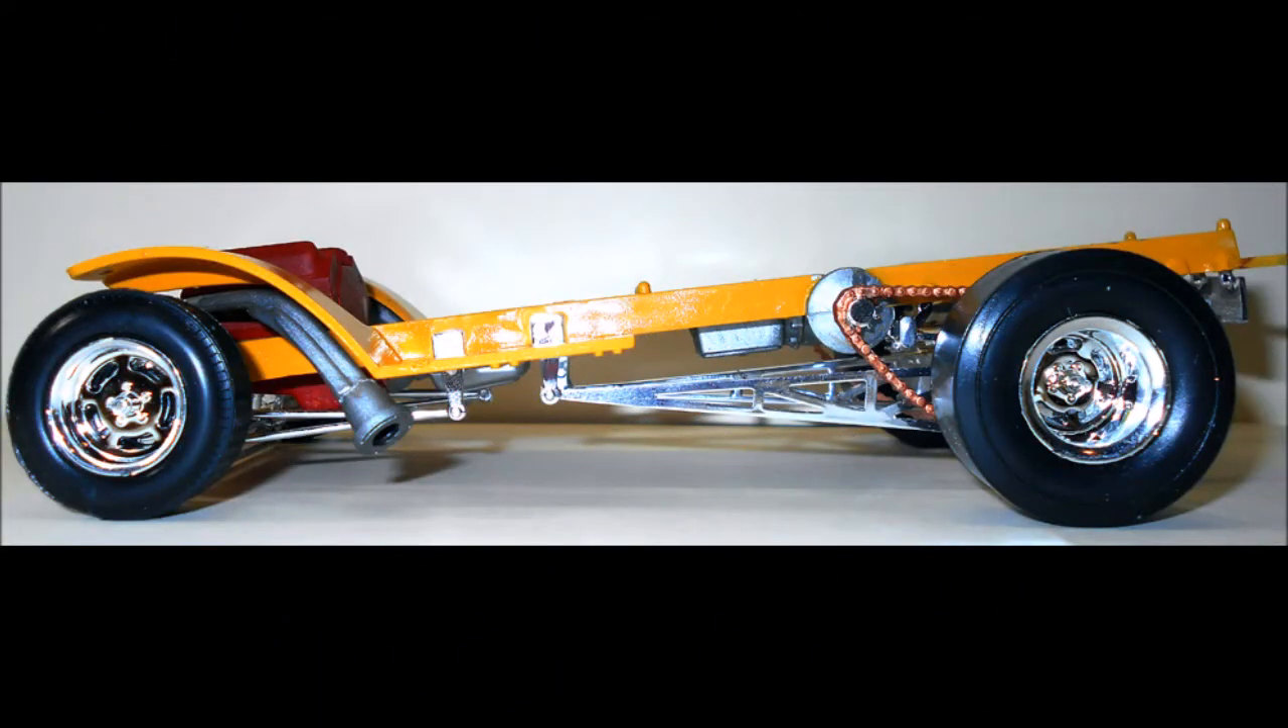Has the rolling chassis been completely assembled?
Yes.